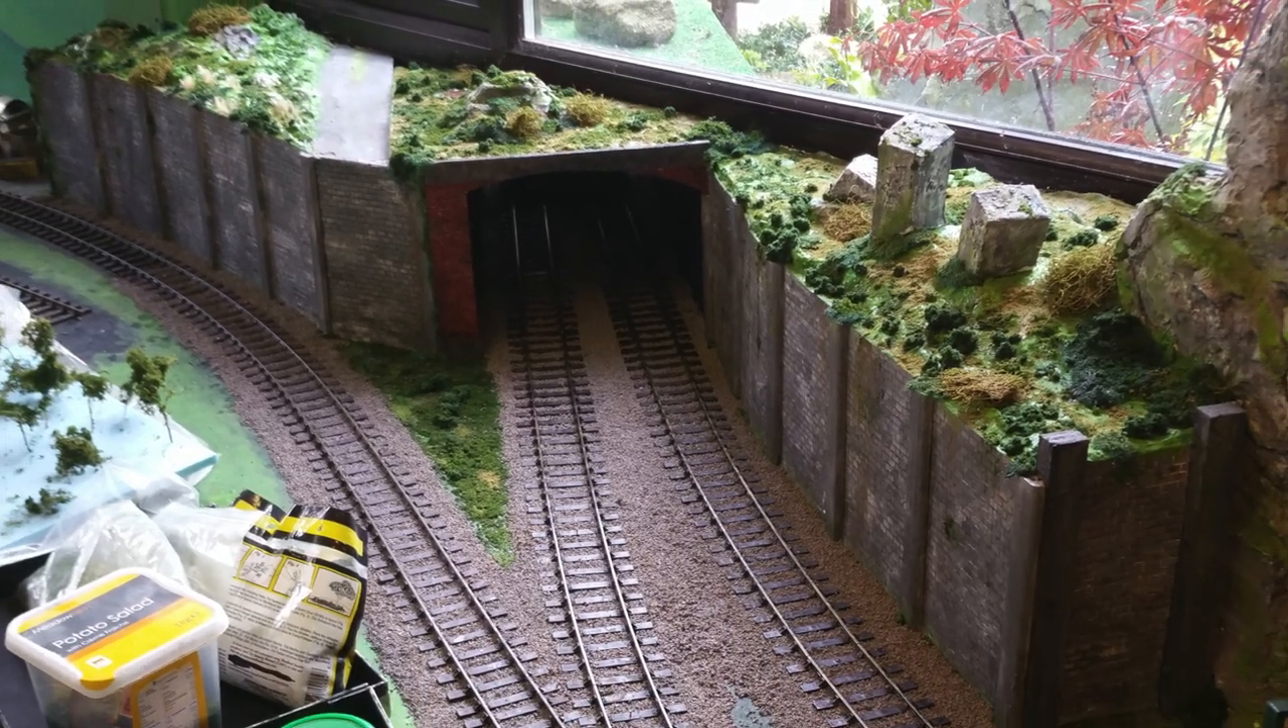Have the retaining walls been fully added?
Yes.